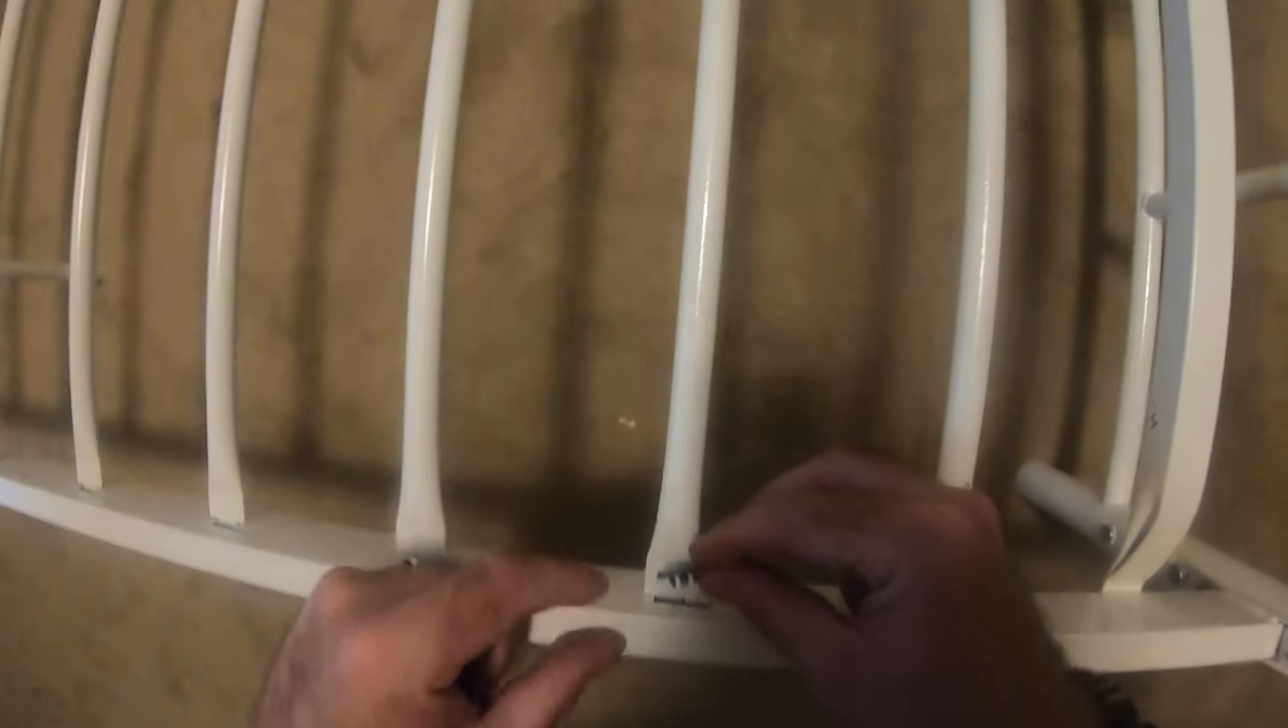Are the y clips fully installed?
No.